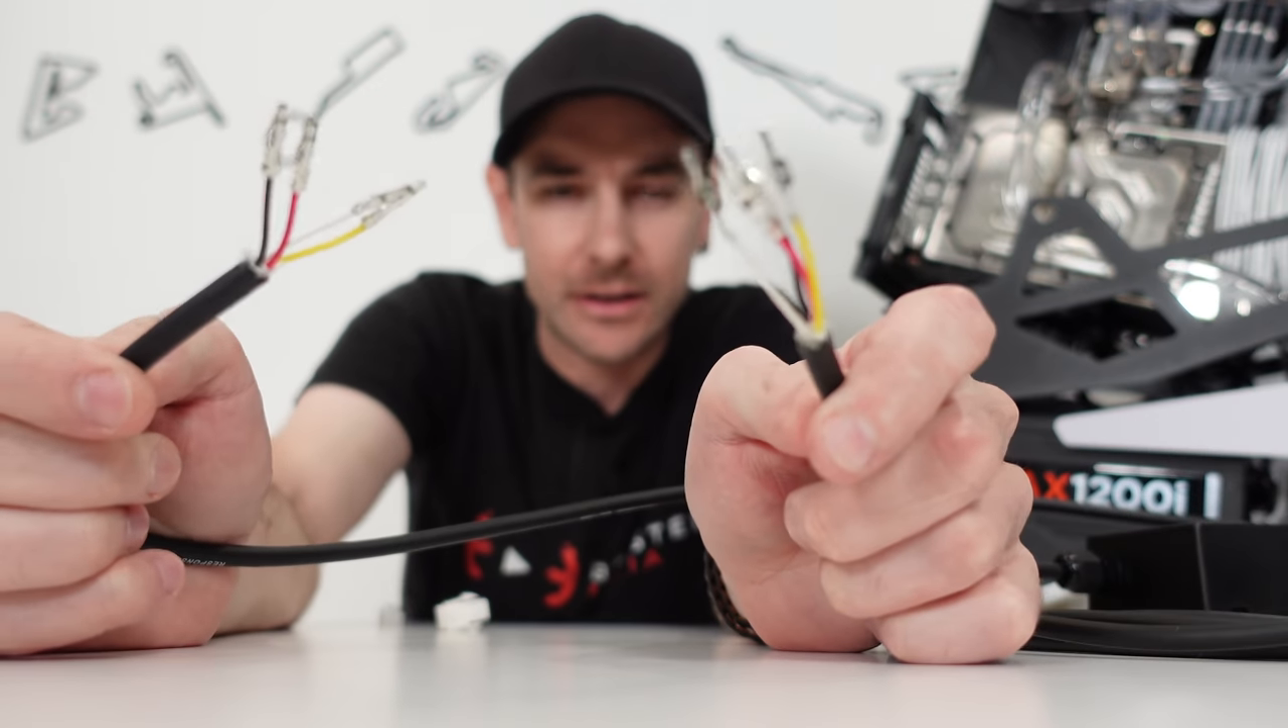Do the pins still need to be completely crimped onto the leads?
No.